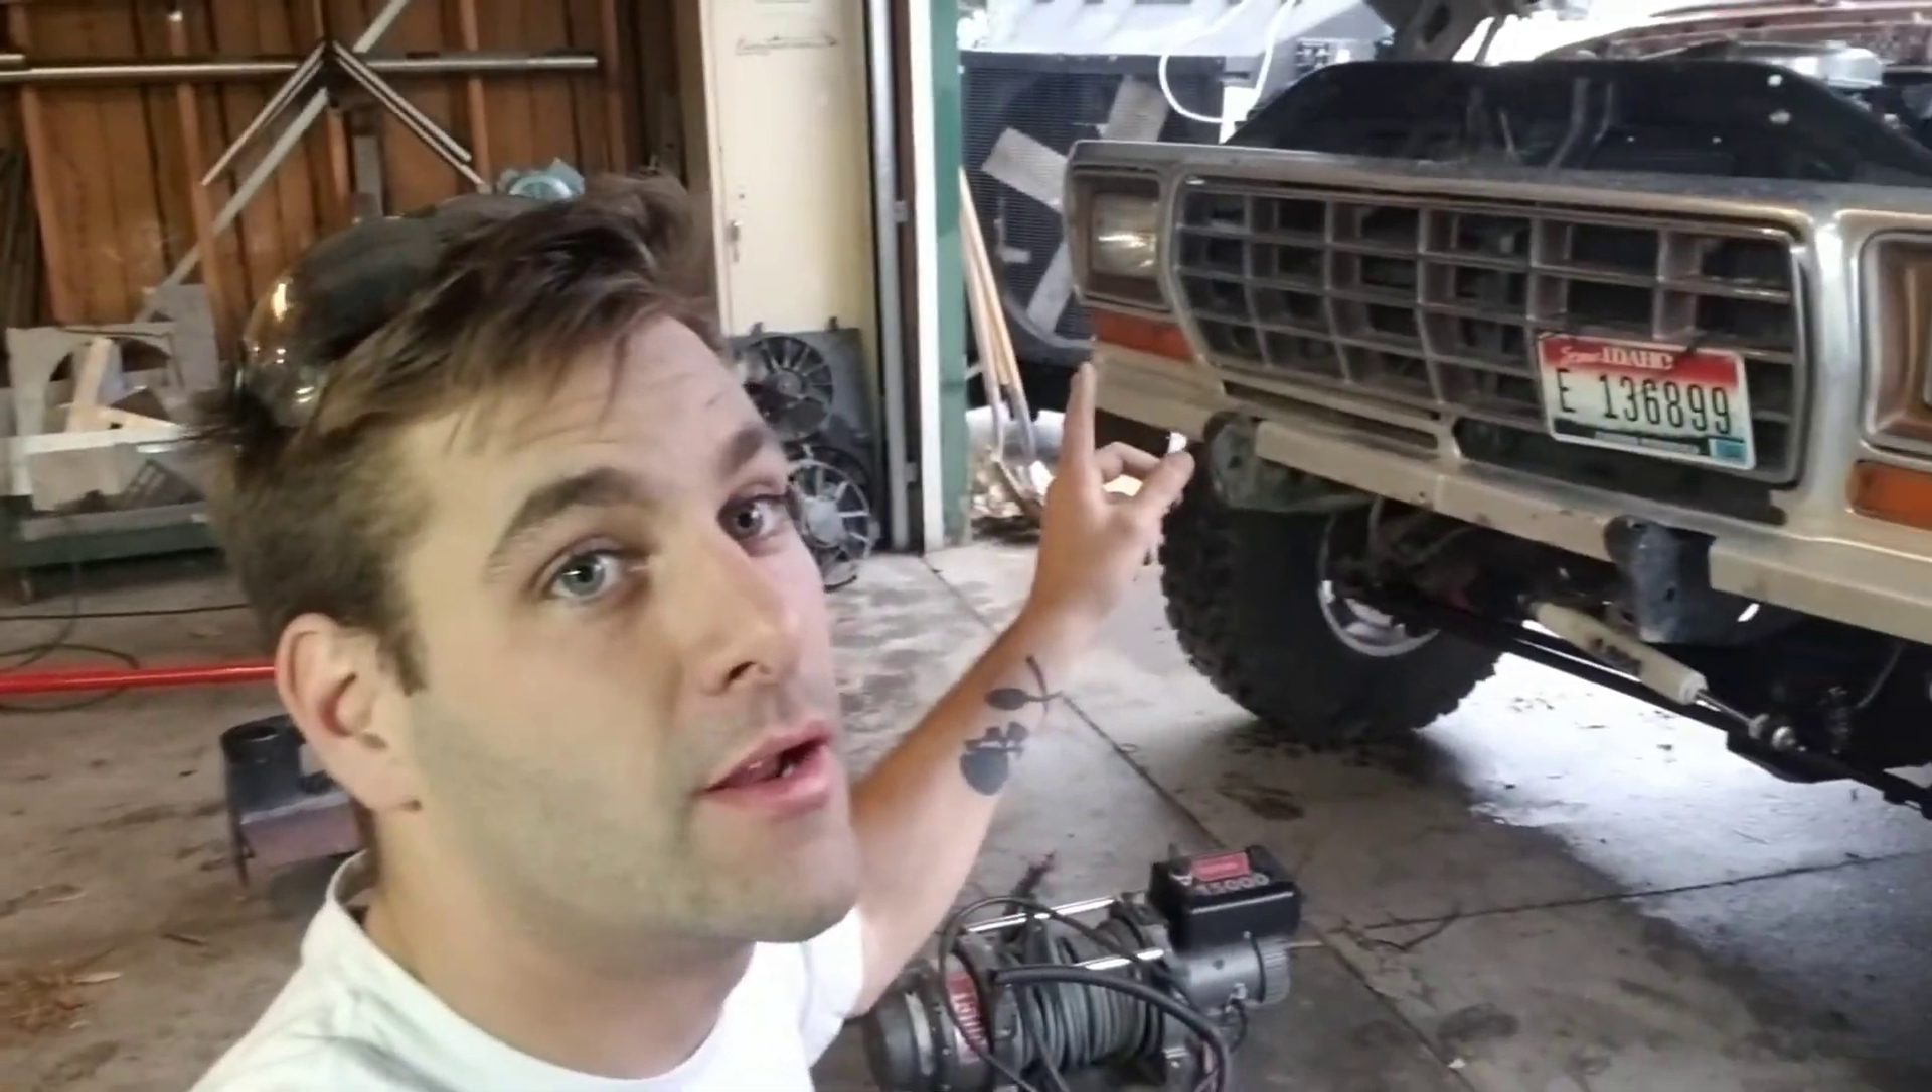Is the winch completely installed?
No.